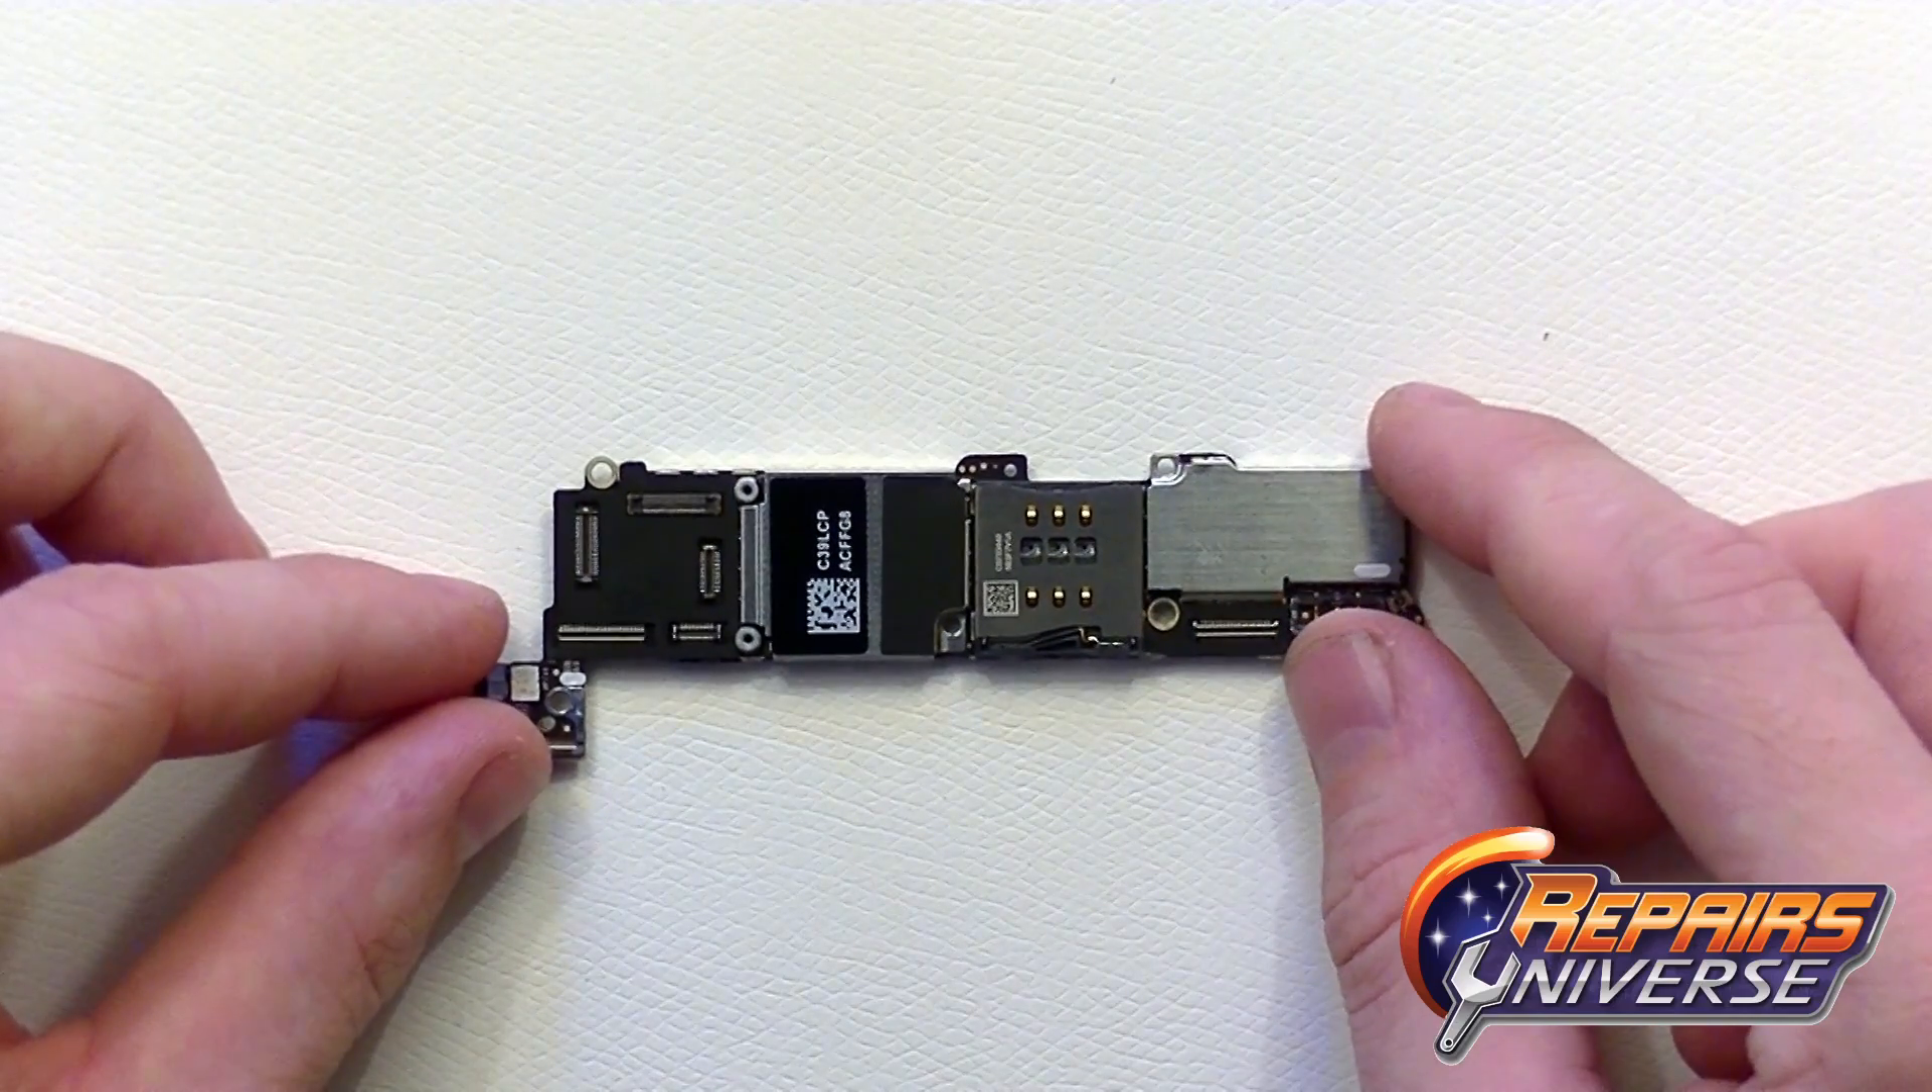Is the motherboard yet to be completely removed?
No.